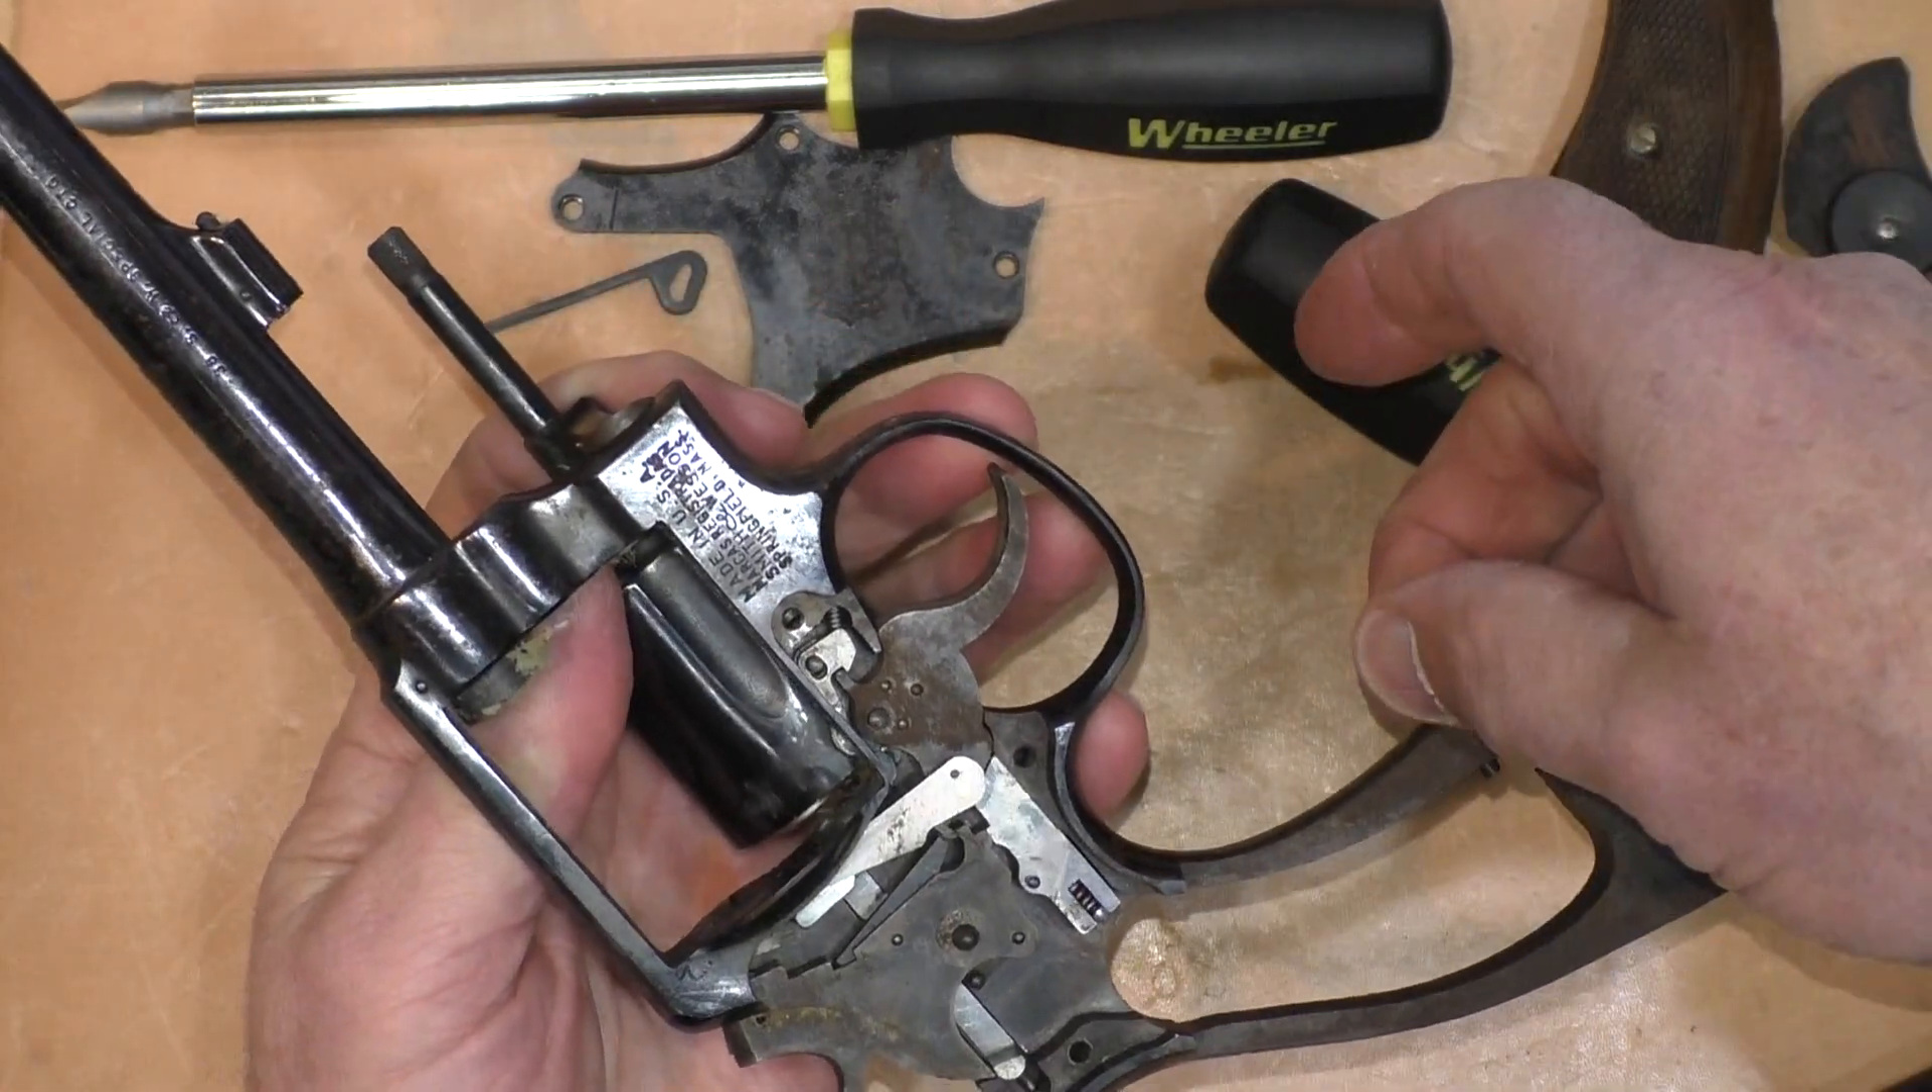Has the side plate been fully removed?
Yes.